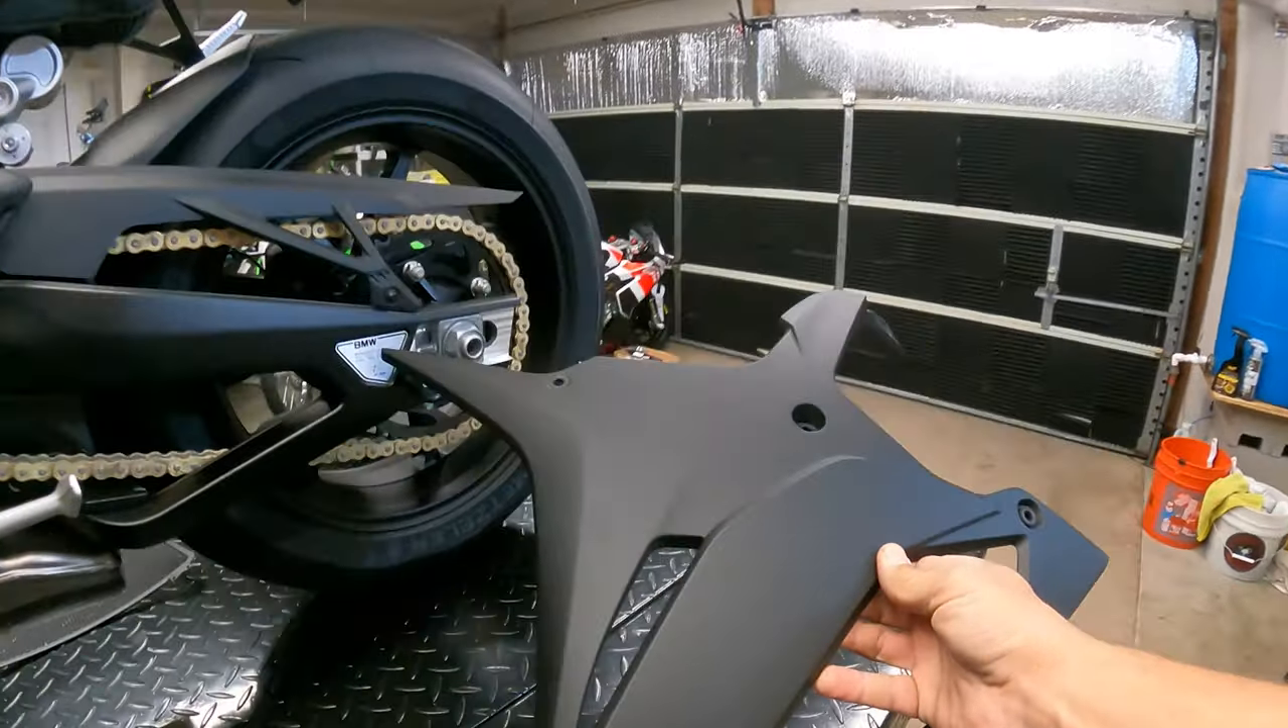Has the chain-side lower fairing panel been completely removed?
Yes.